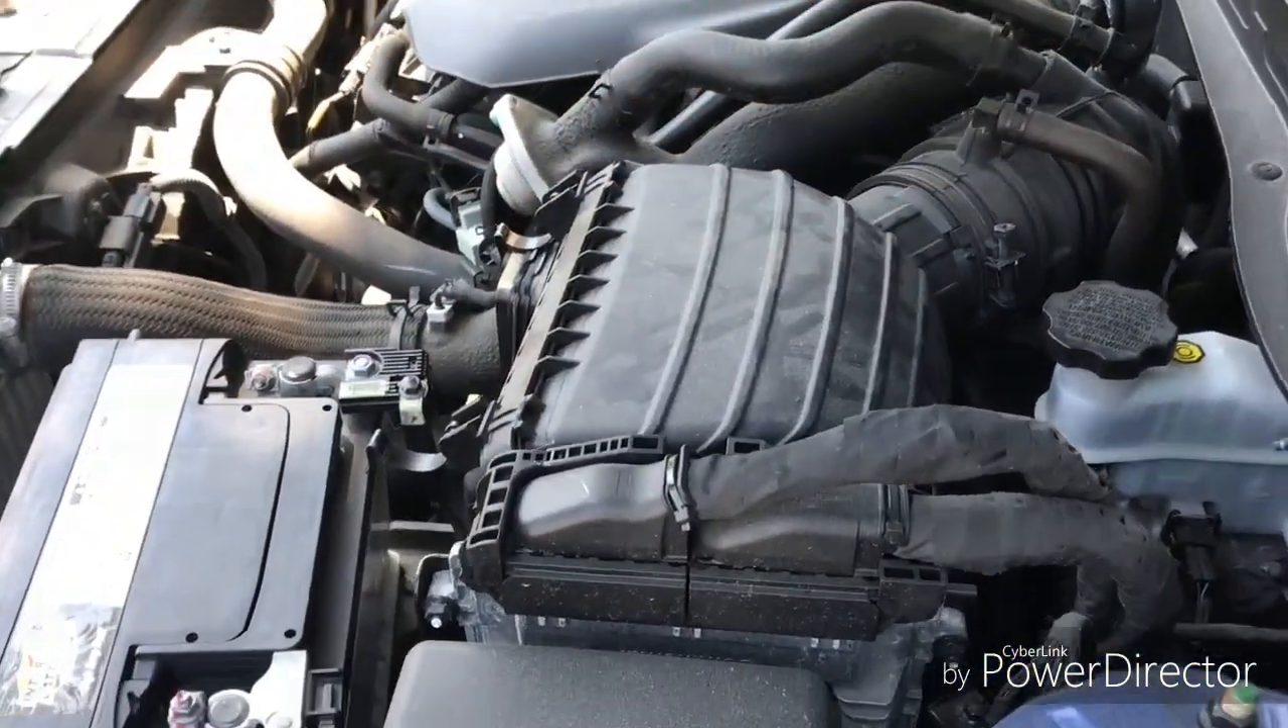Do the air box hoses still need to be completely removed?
Yes.